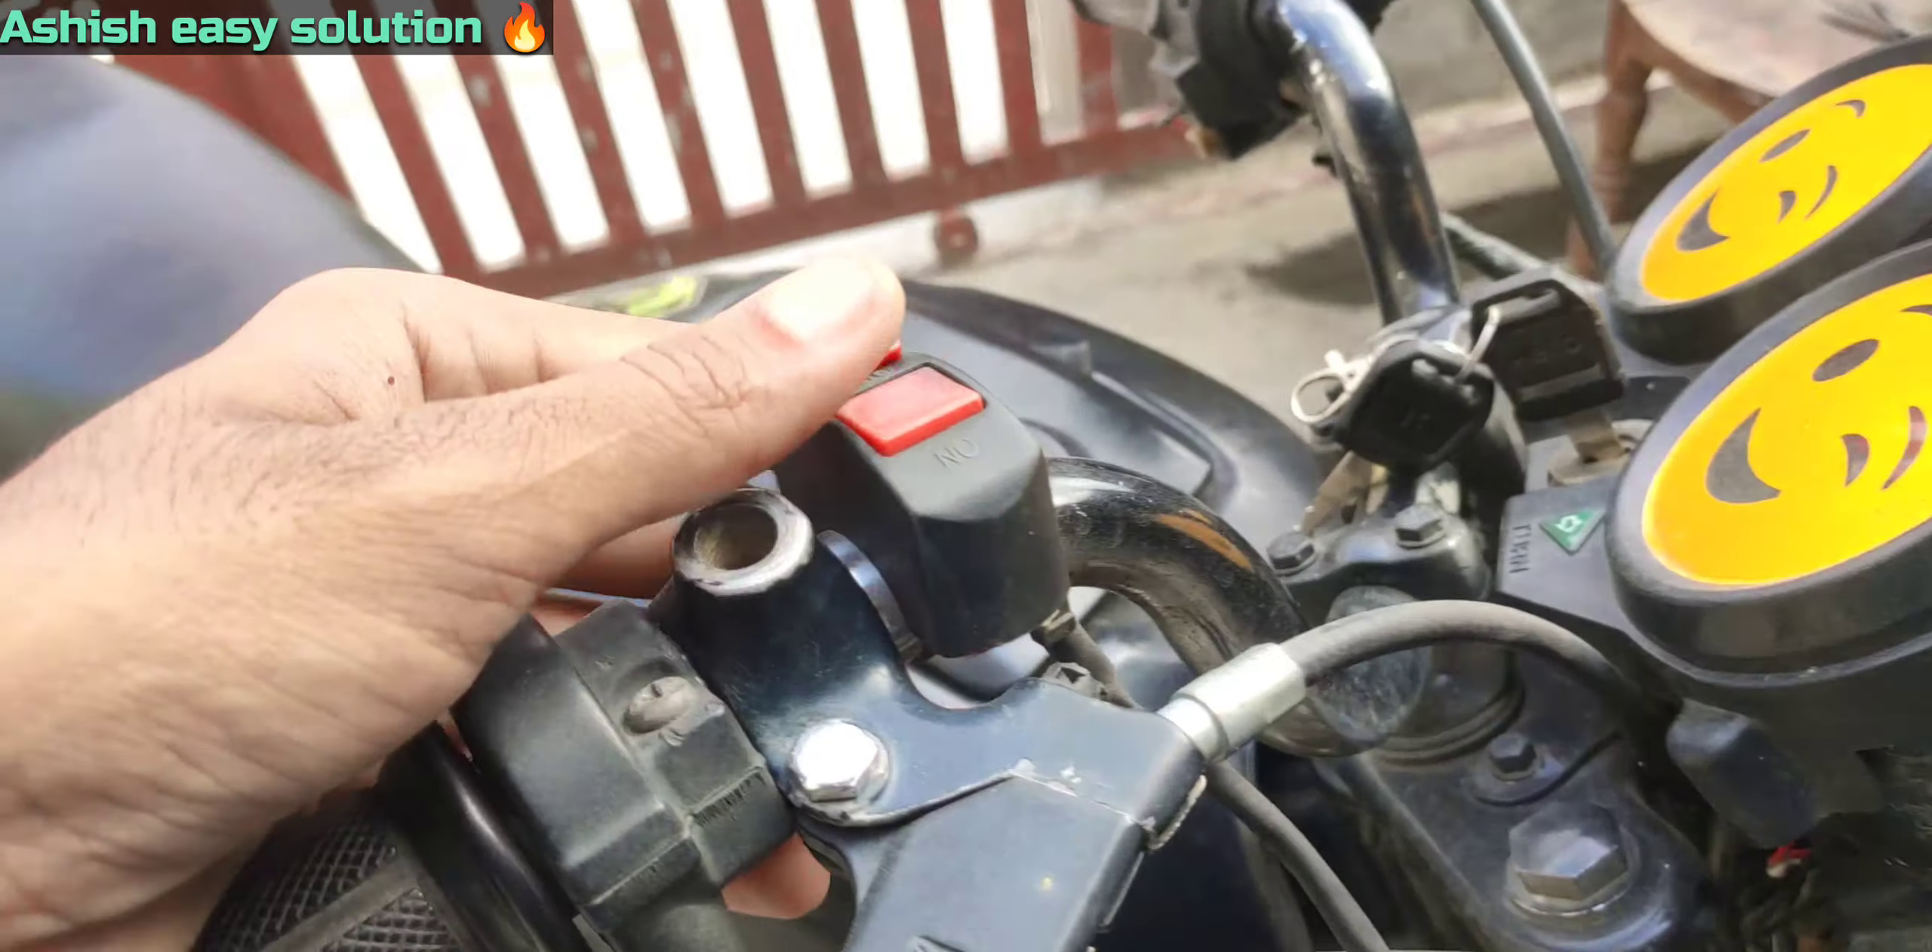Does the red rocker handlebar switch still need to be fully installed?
No.